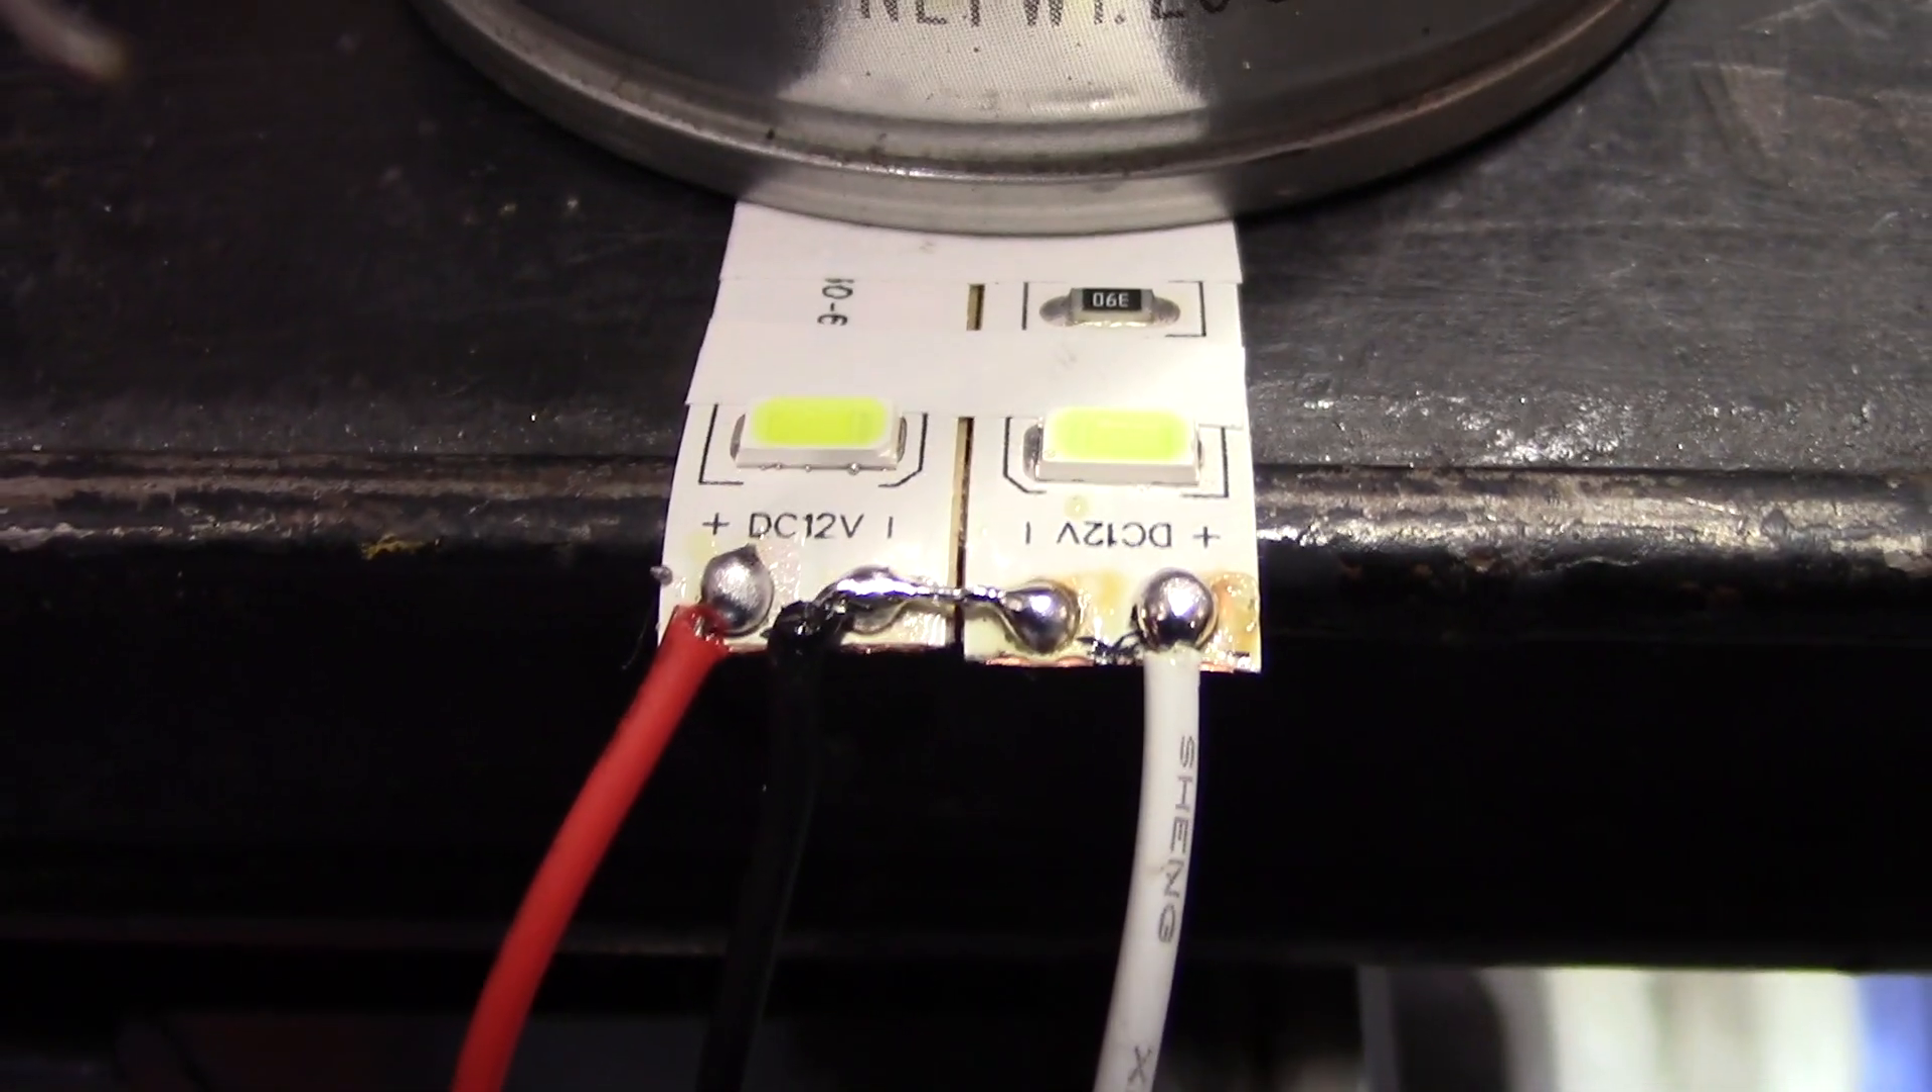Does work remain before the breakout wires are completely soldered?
No.